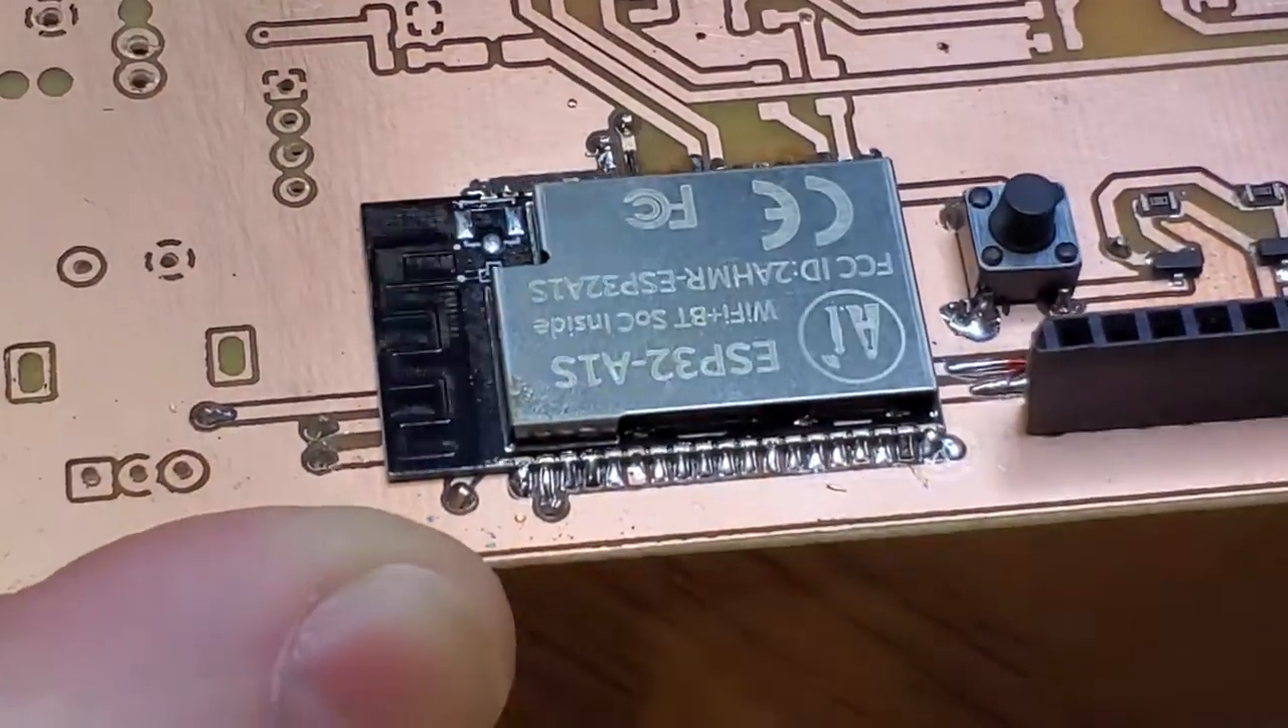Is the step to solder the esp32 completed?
Yes.